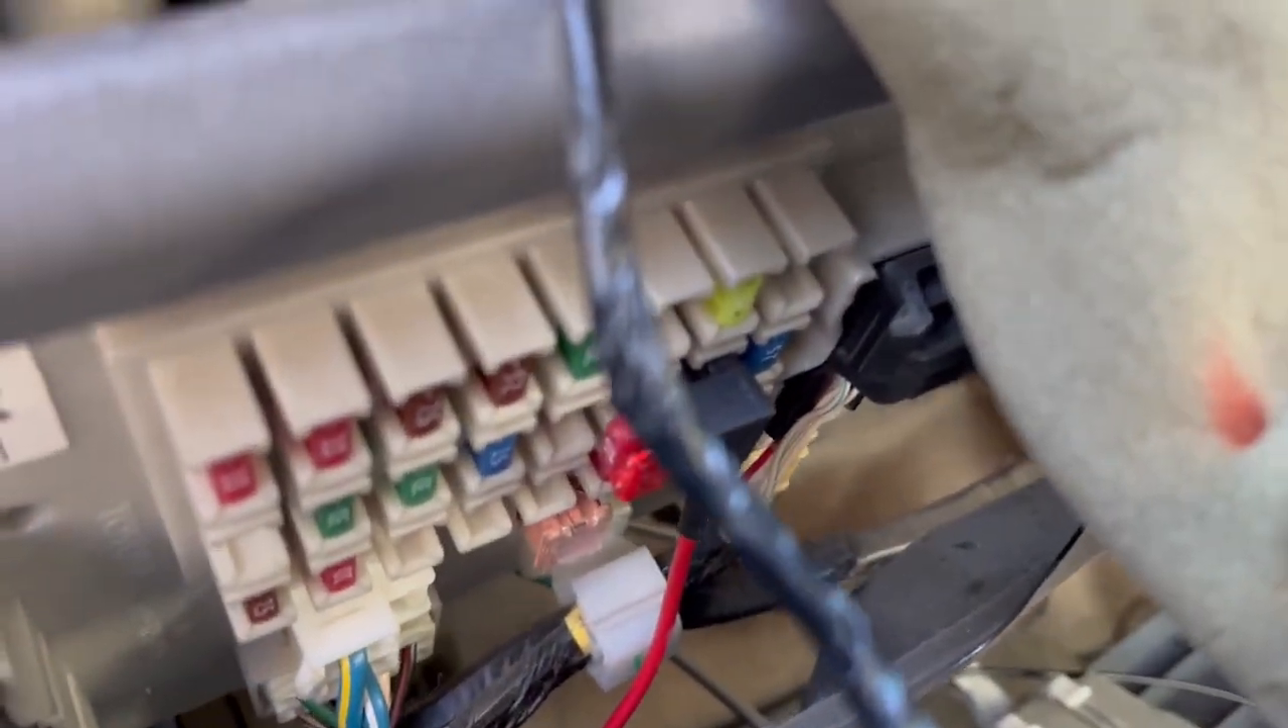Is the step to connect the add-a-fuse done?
Yes.